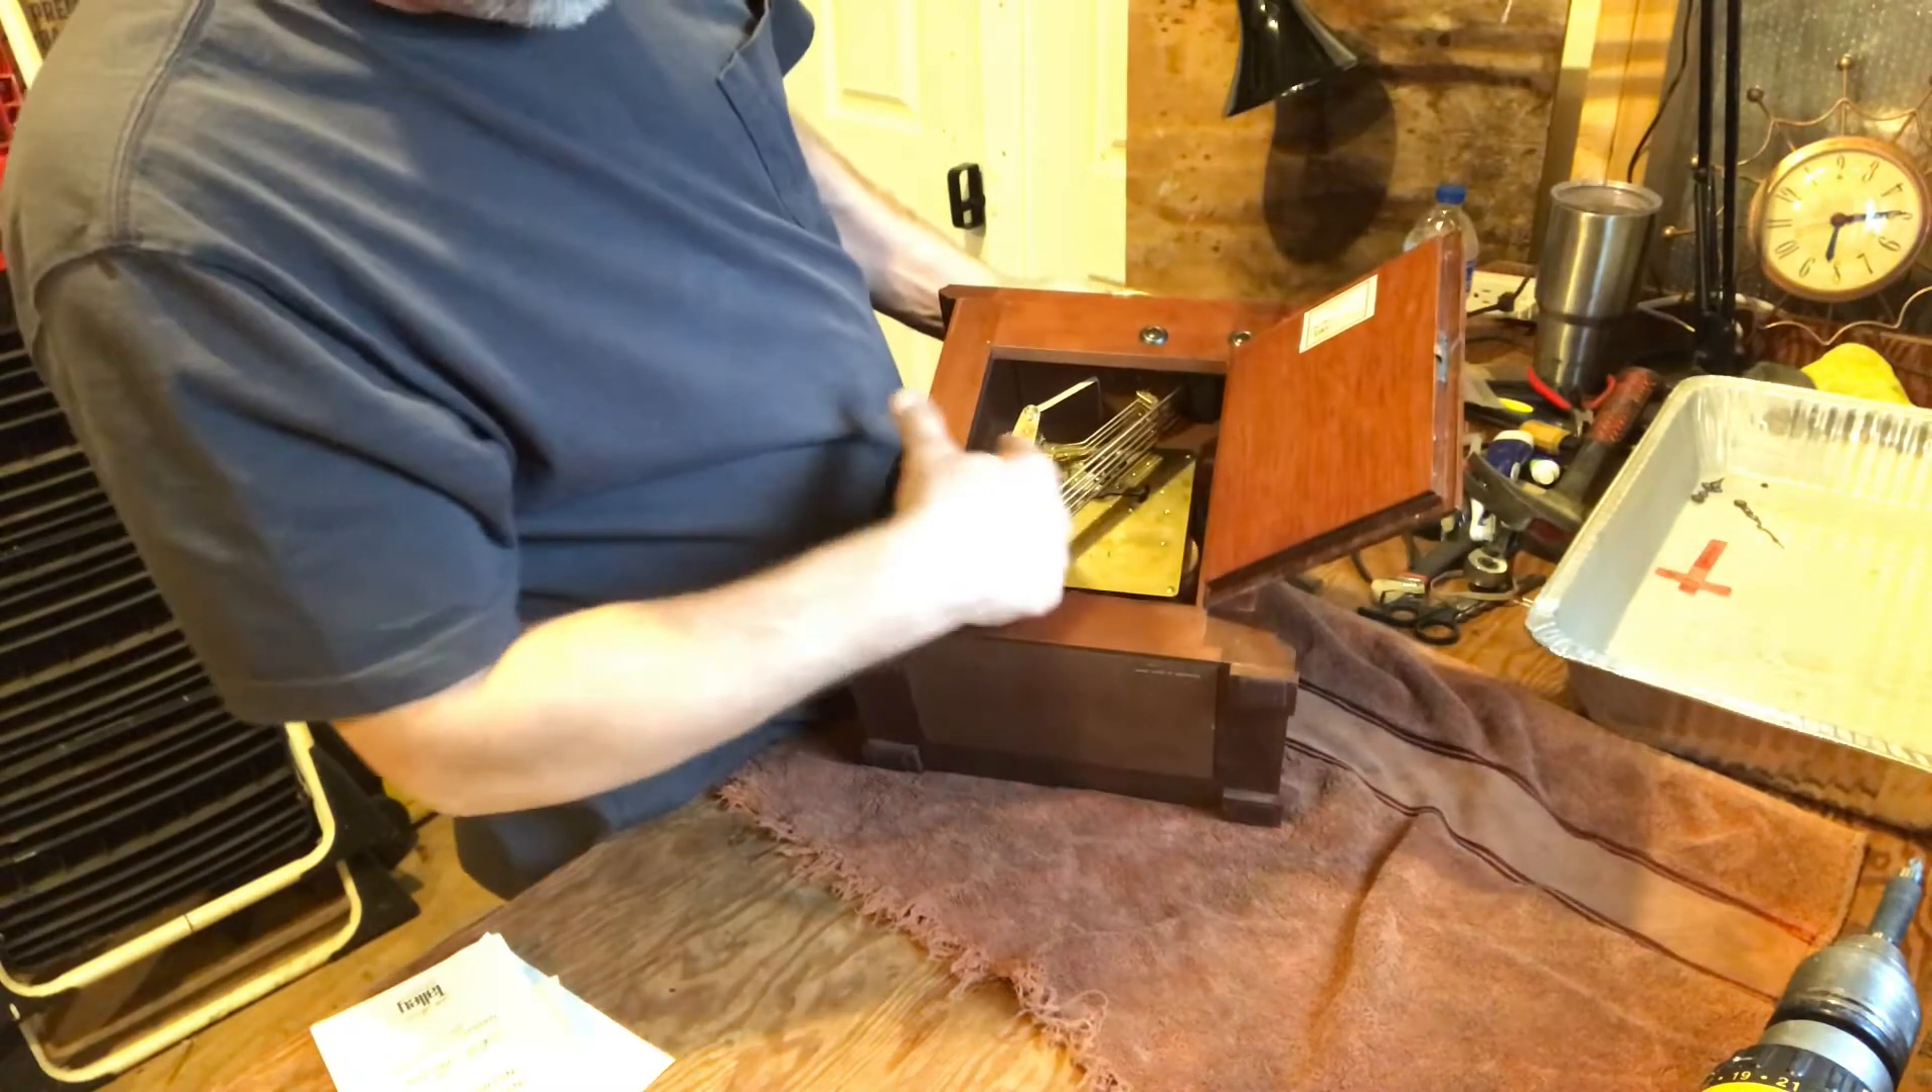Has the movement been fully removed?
No.